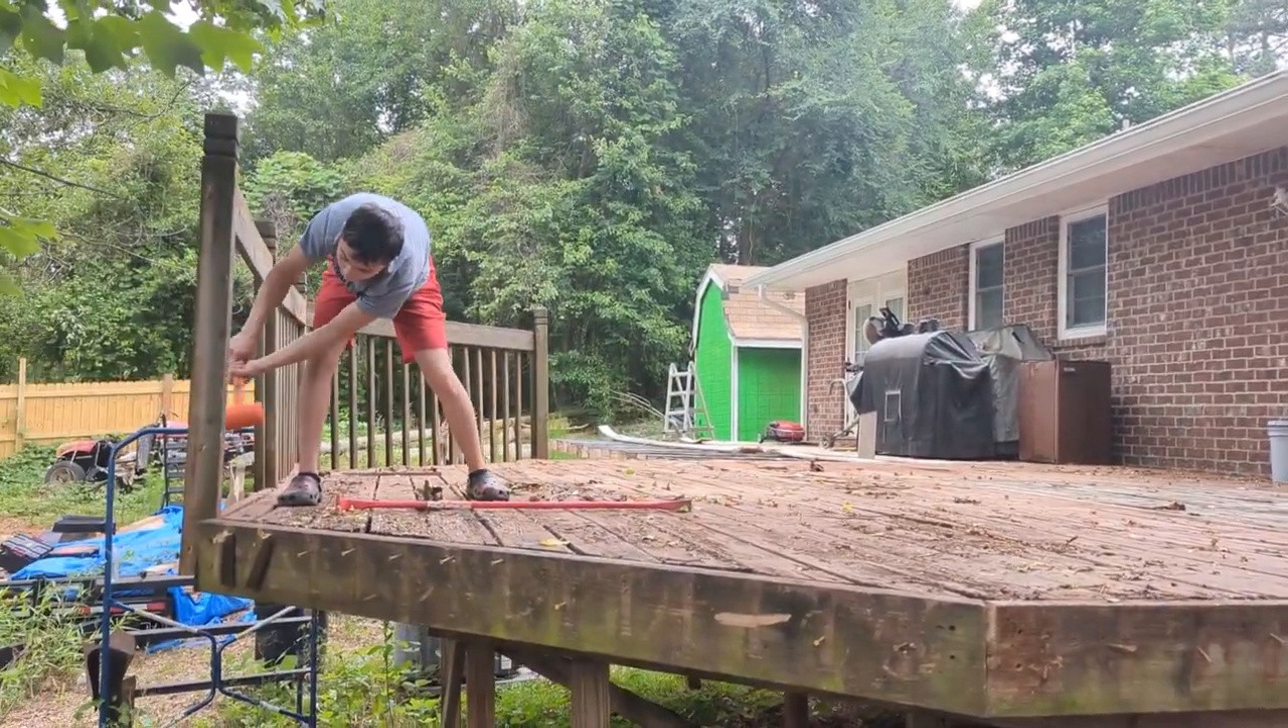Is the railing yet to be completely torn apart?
Yes.